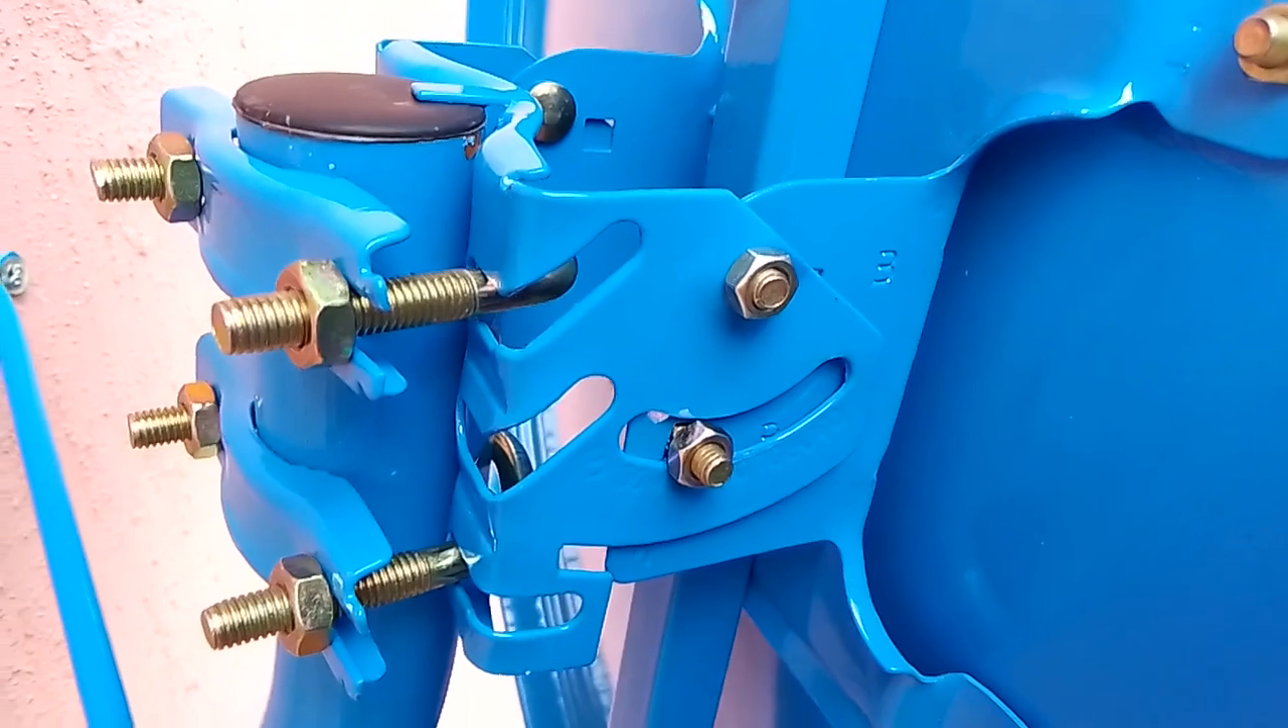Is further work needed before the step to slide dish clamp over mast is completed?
No.